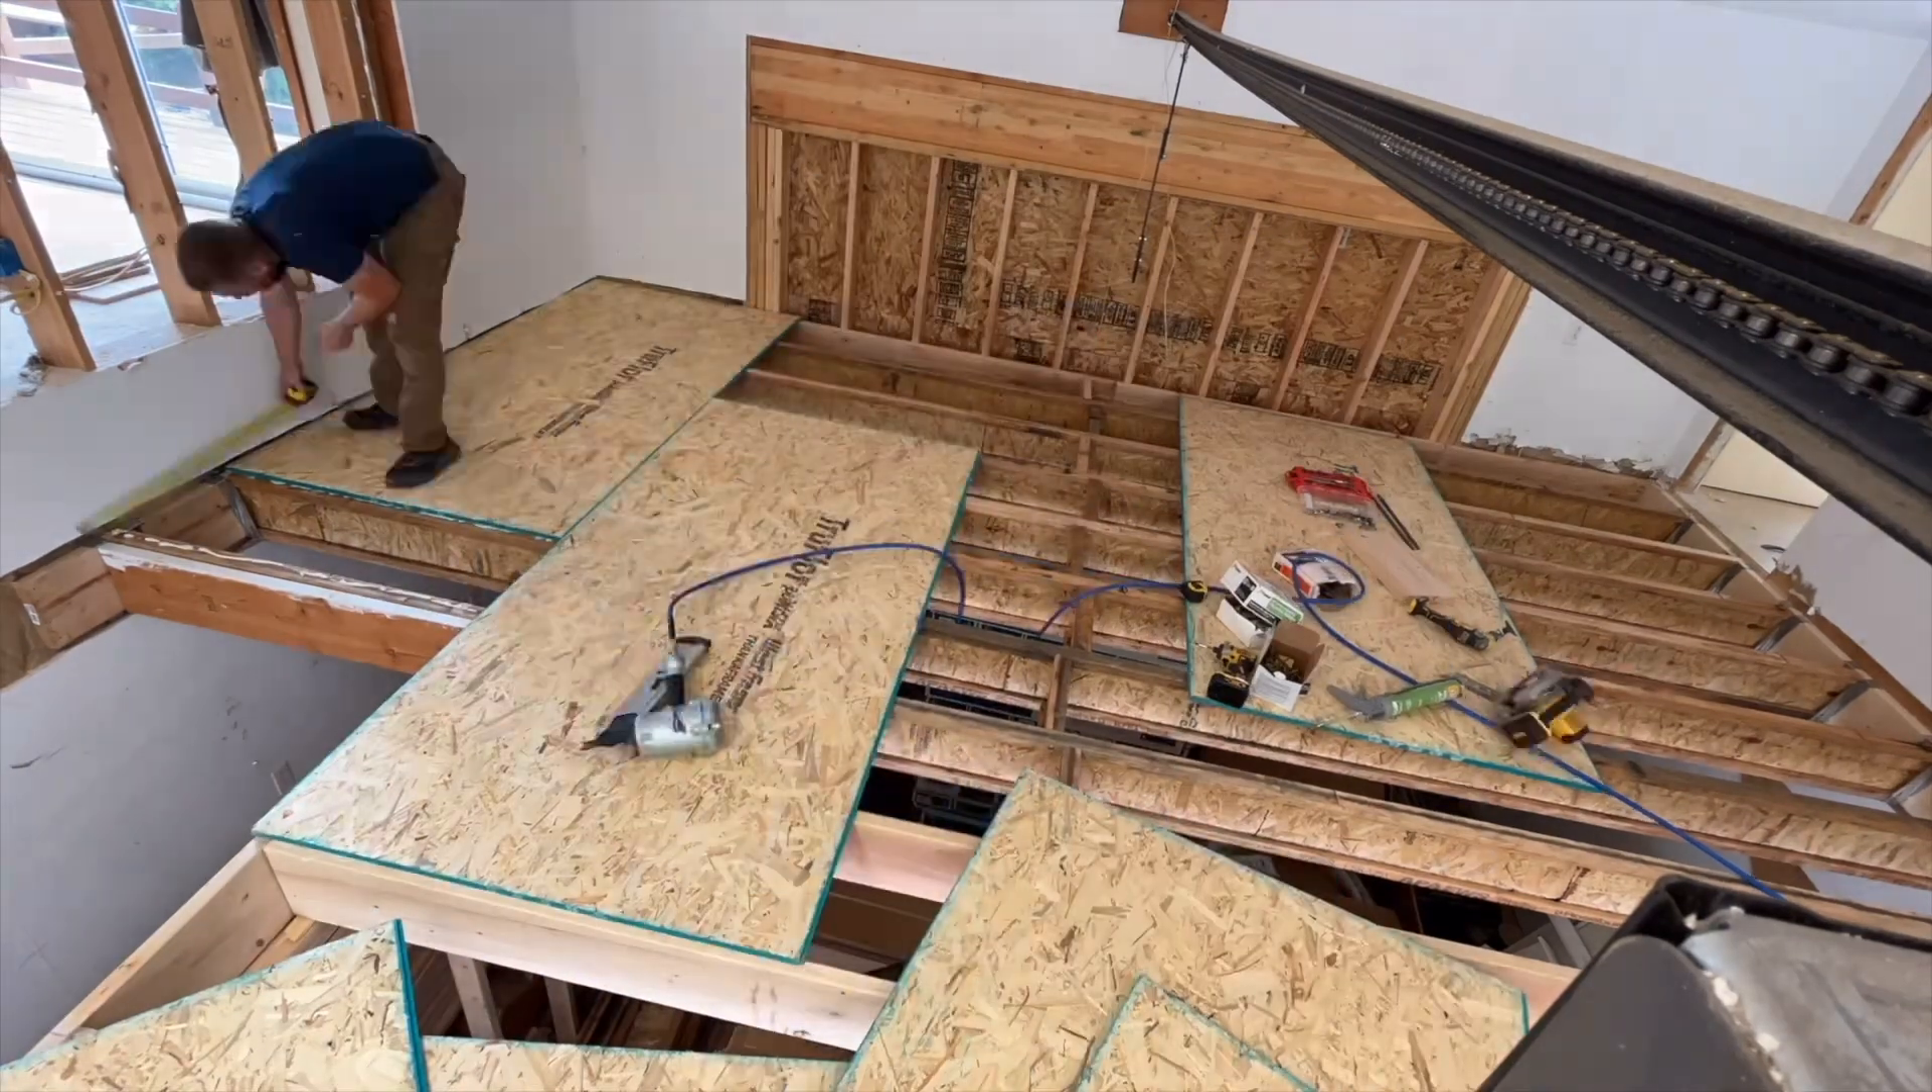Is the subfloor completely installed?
No.